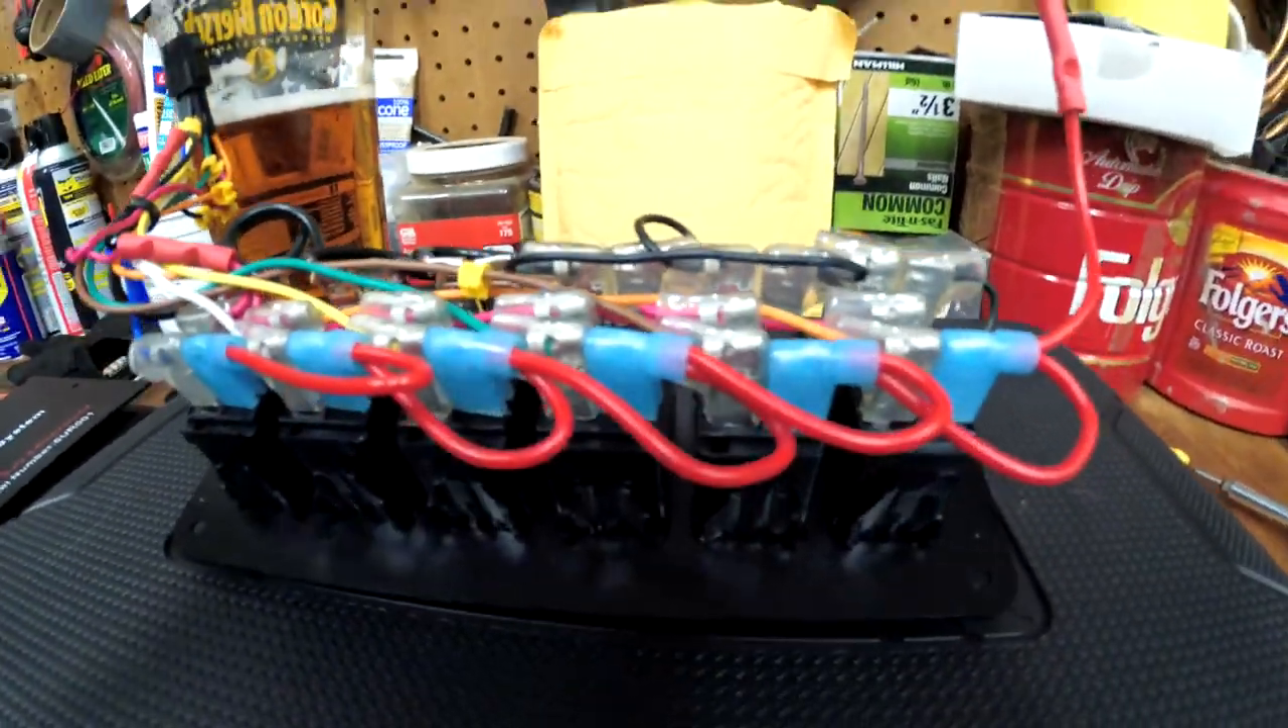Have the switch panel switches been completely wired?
Yes.